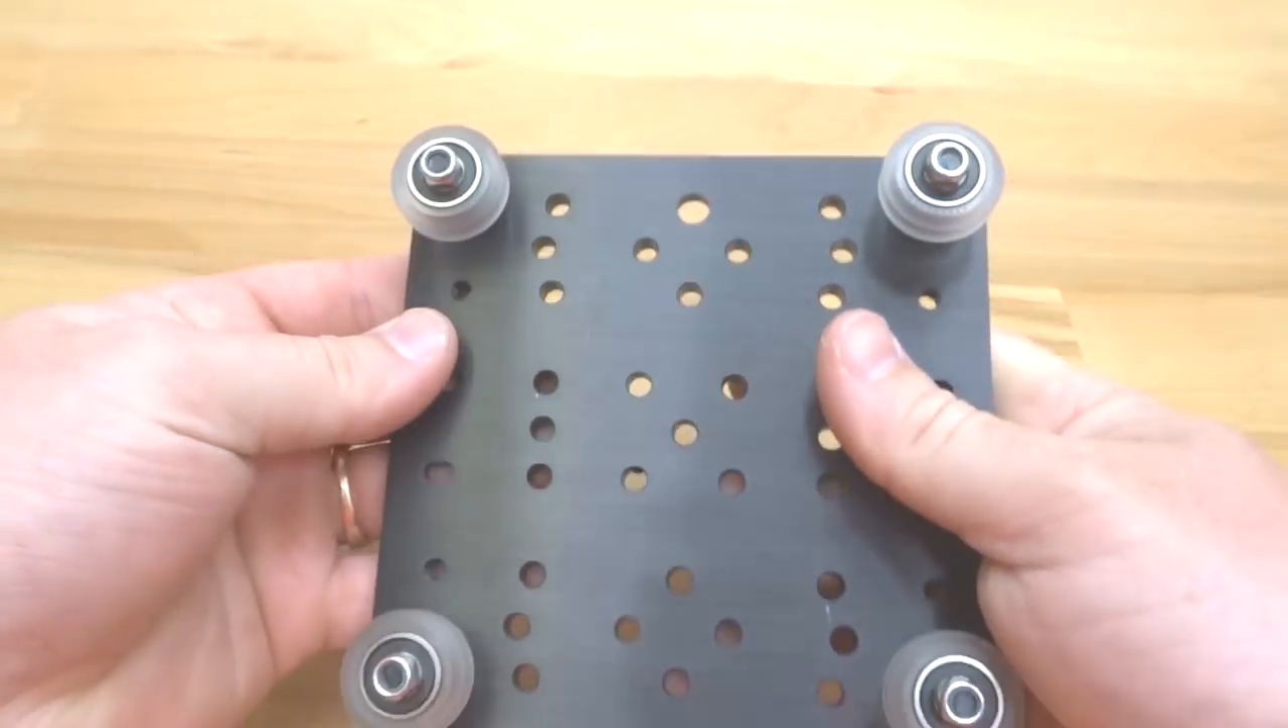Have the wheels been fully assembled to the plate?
Yes.